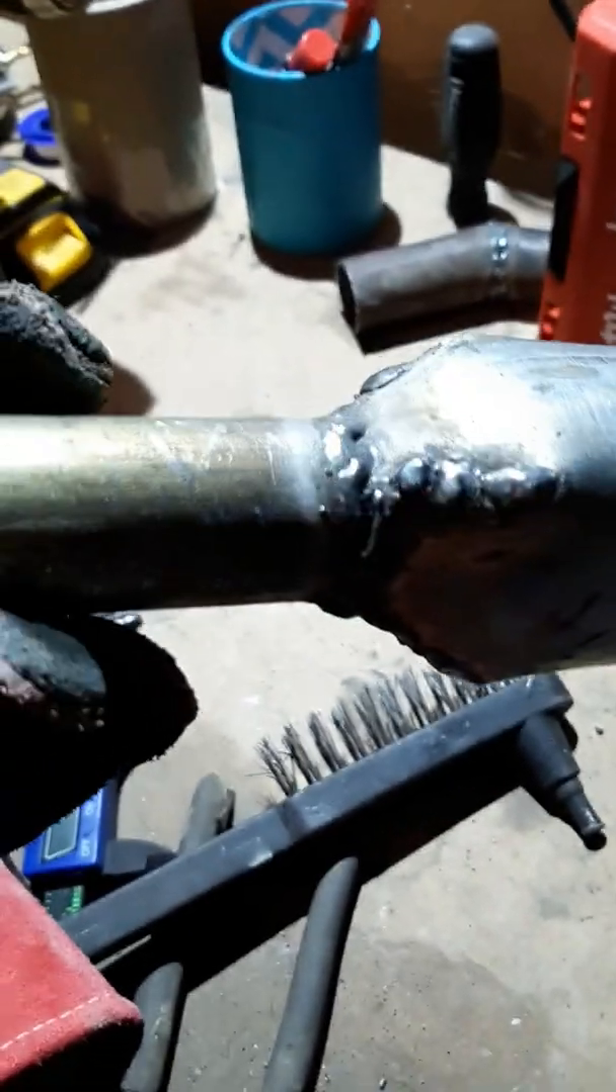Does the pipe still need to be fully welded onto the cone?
No.